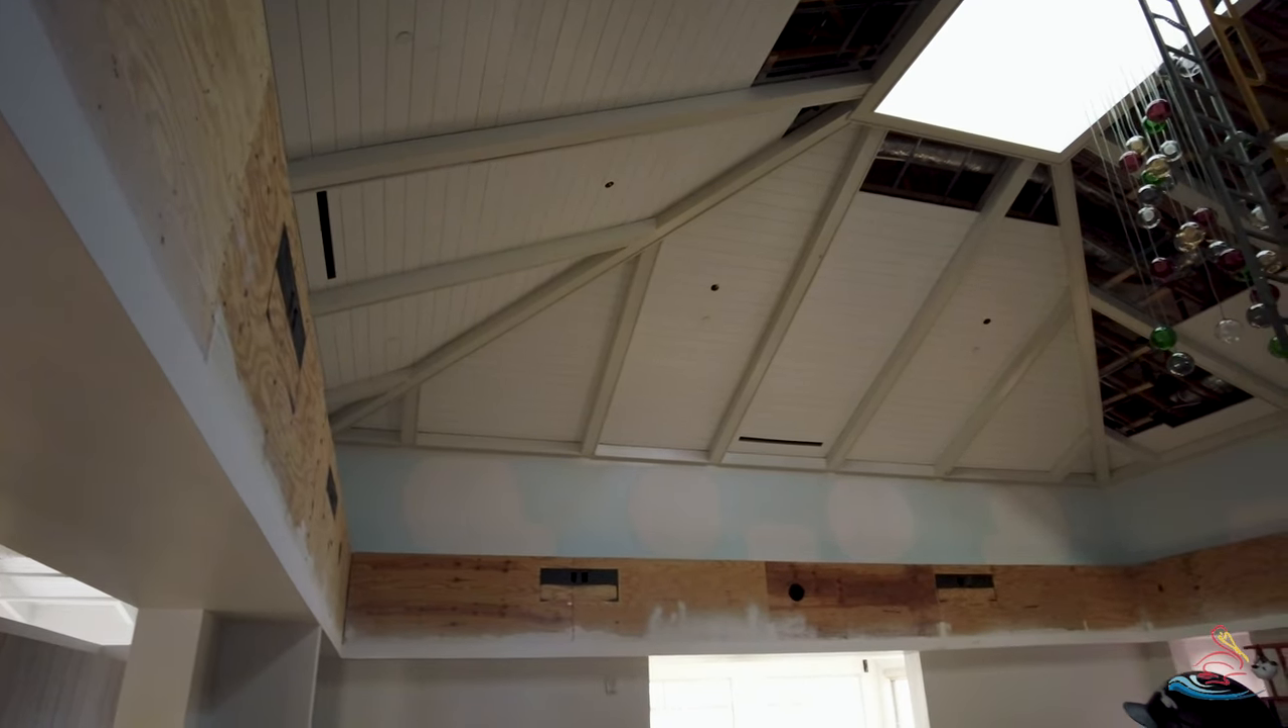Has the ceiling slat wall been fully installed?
No.